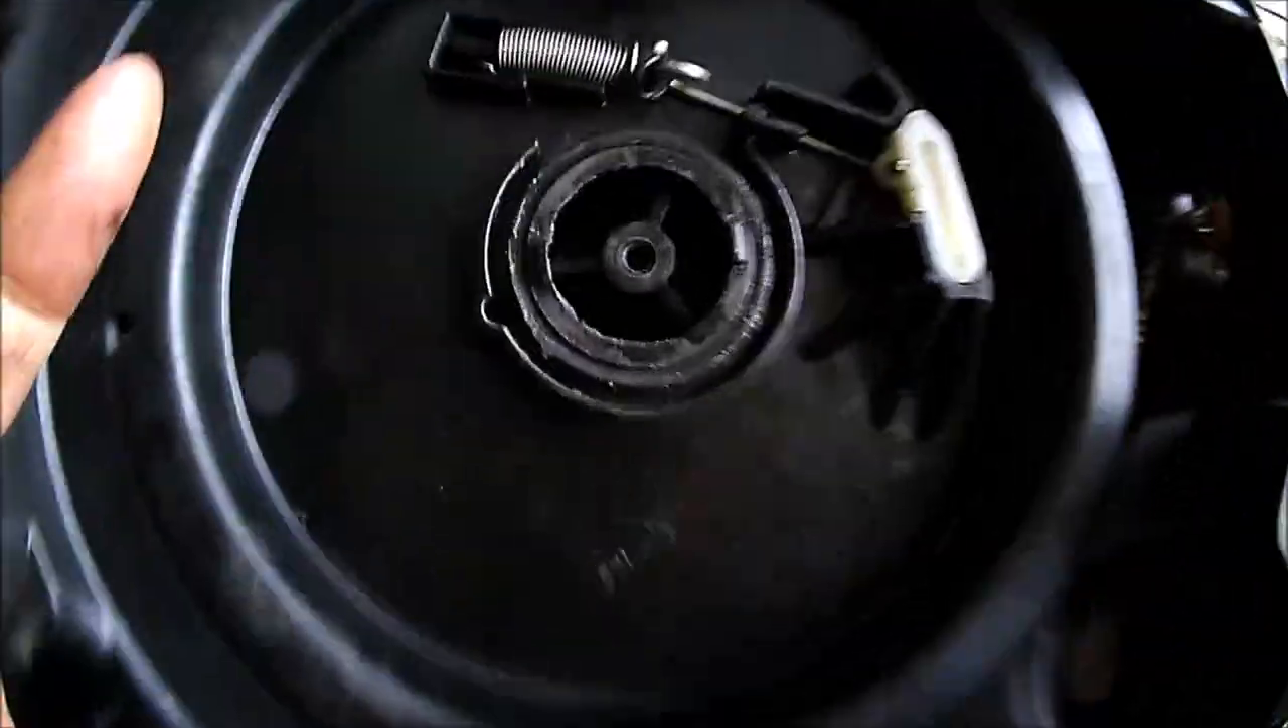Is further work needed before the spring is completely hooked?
No.